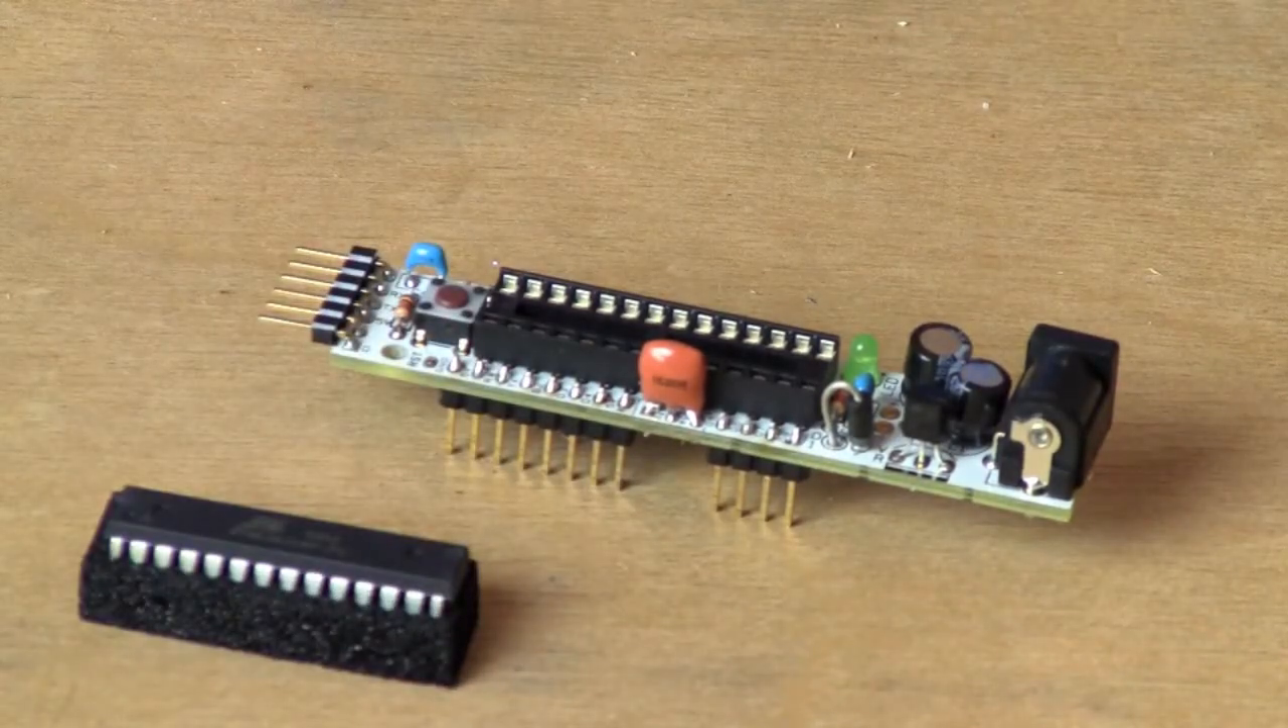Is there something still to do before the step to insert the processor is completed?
Yes.